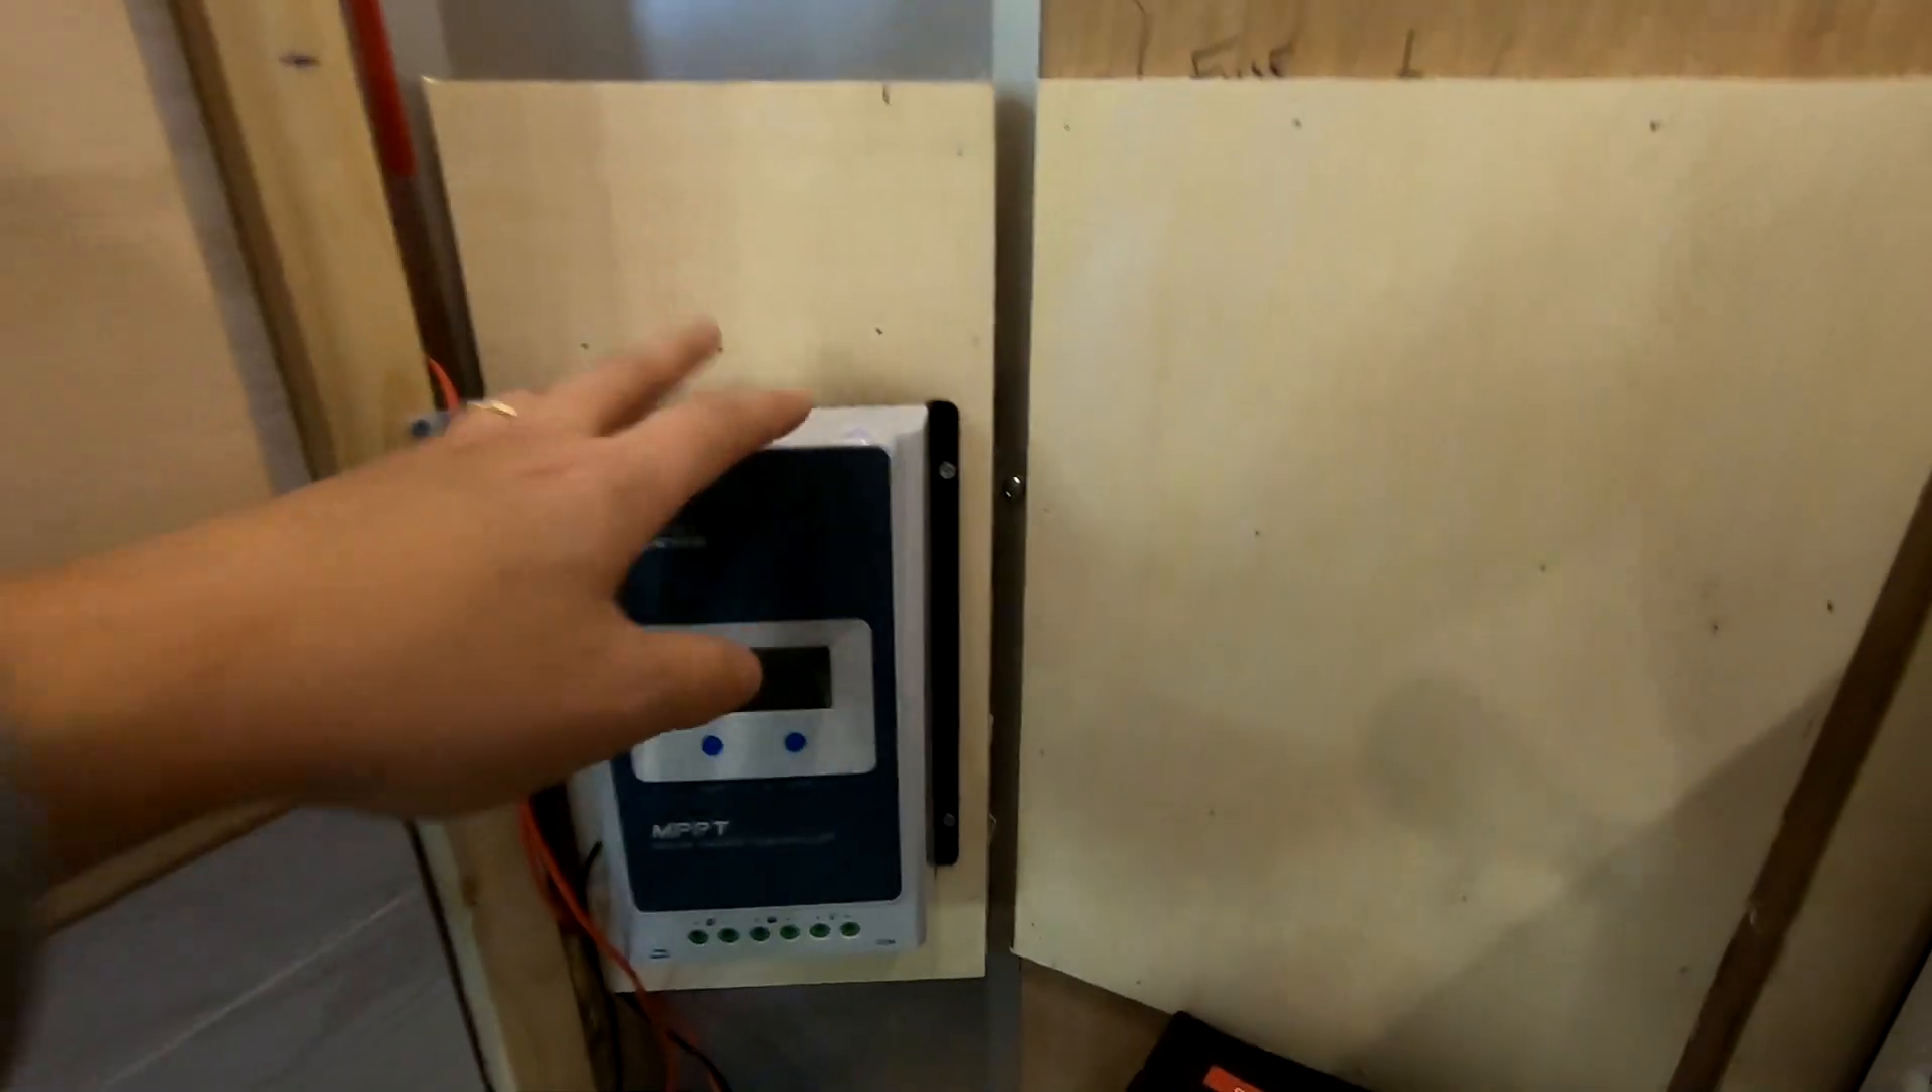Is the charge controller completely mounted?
Yes.